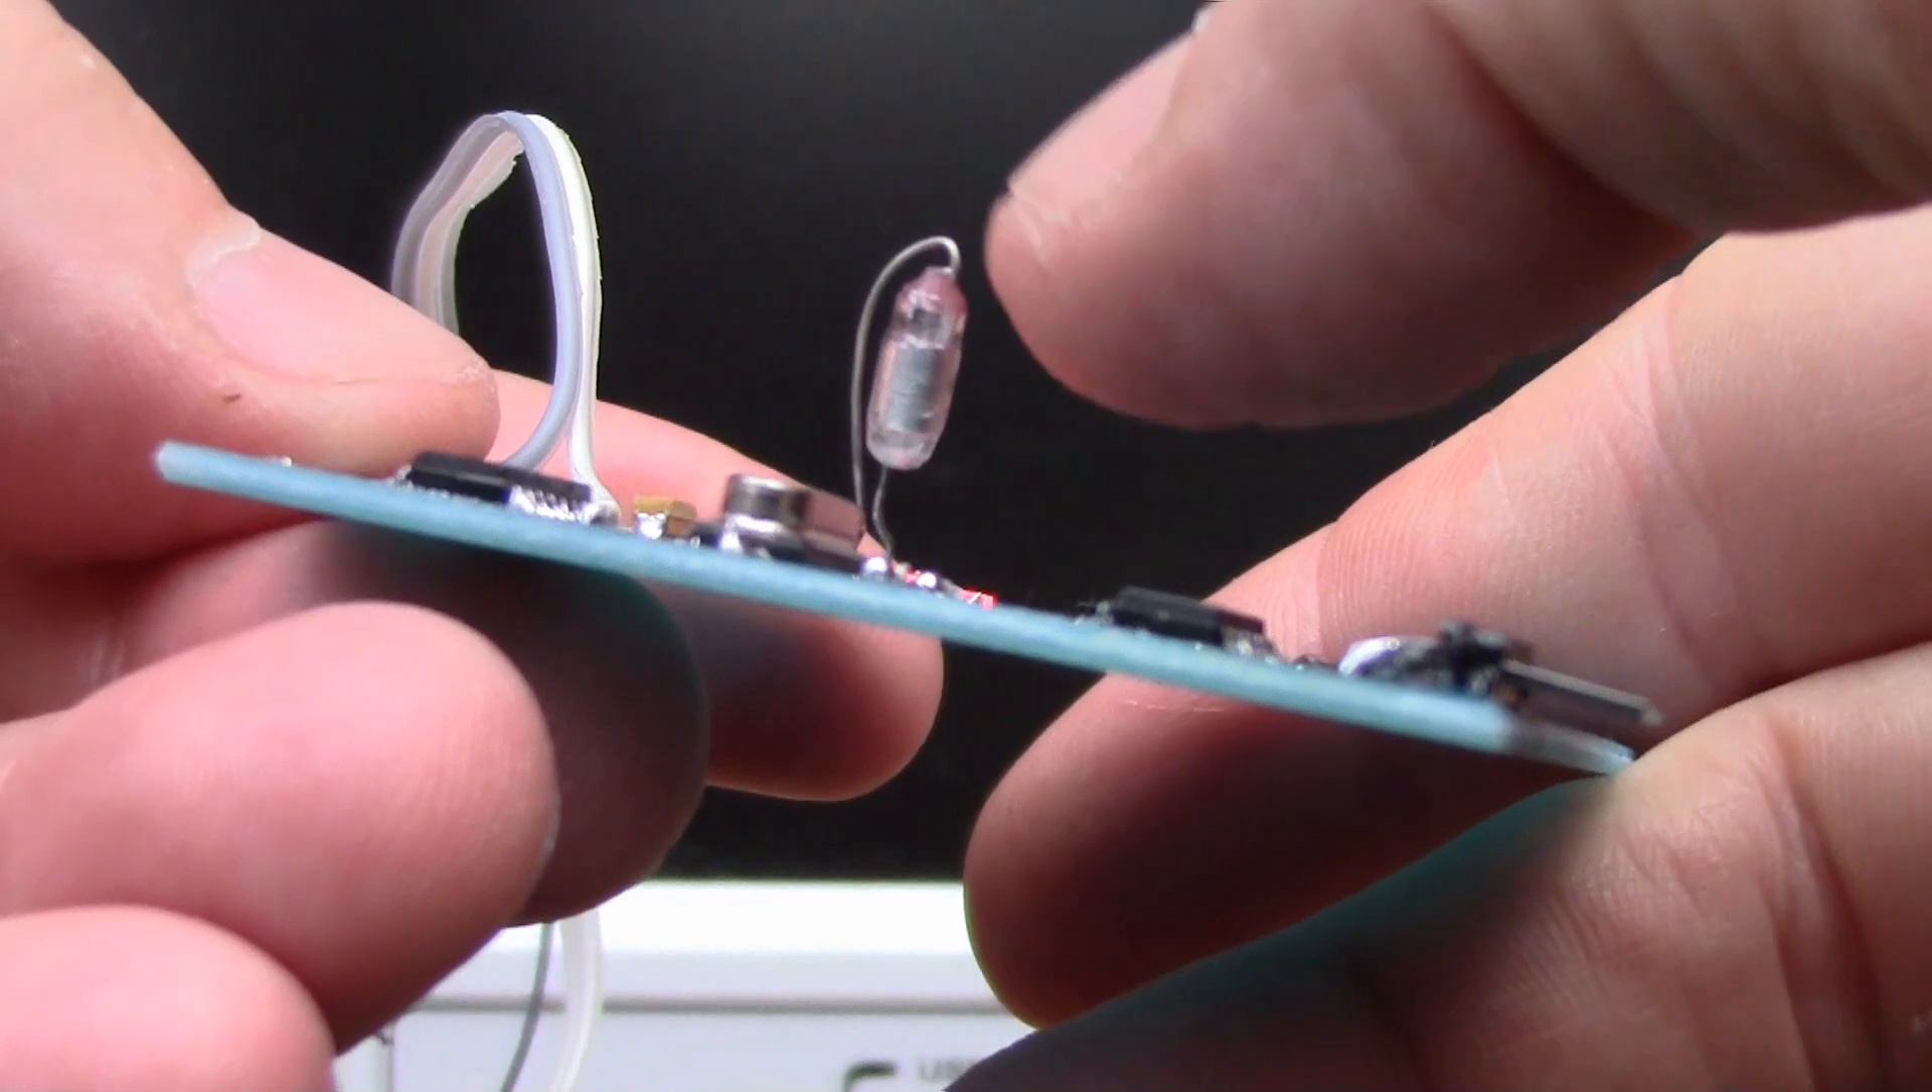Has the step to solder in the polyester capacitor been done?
Yes.